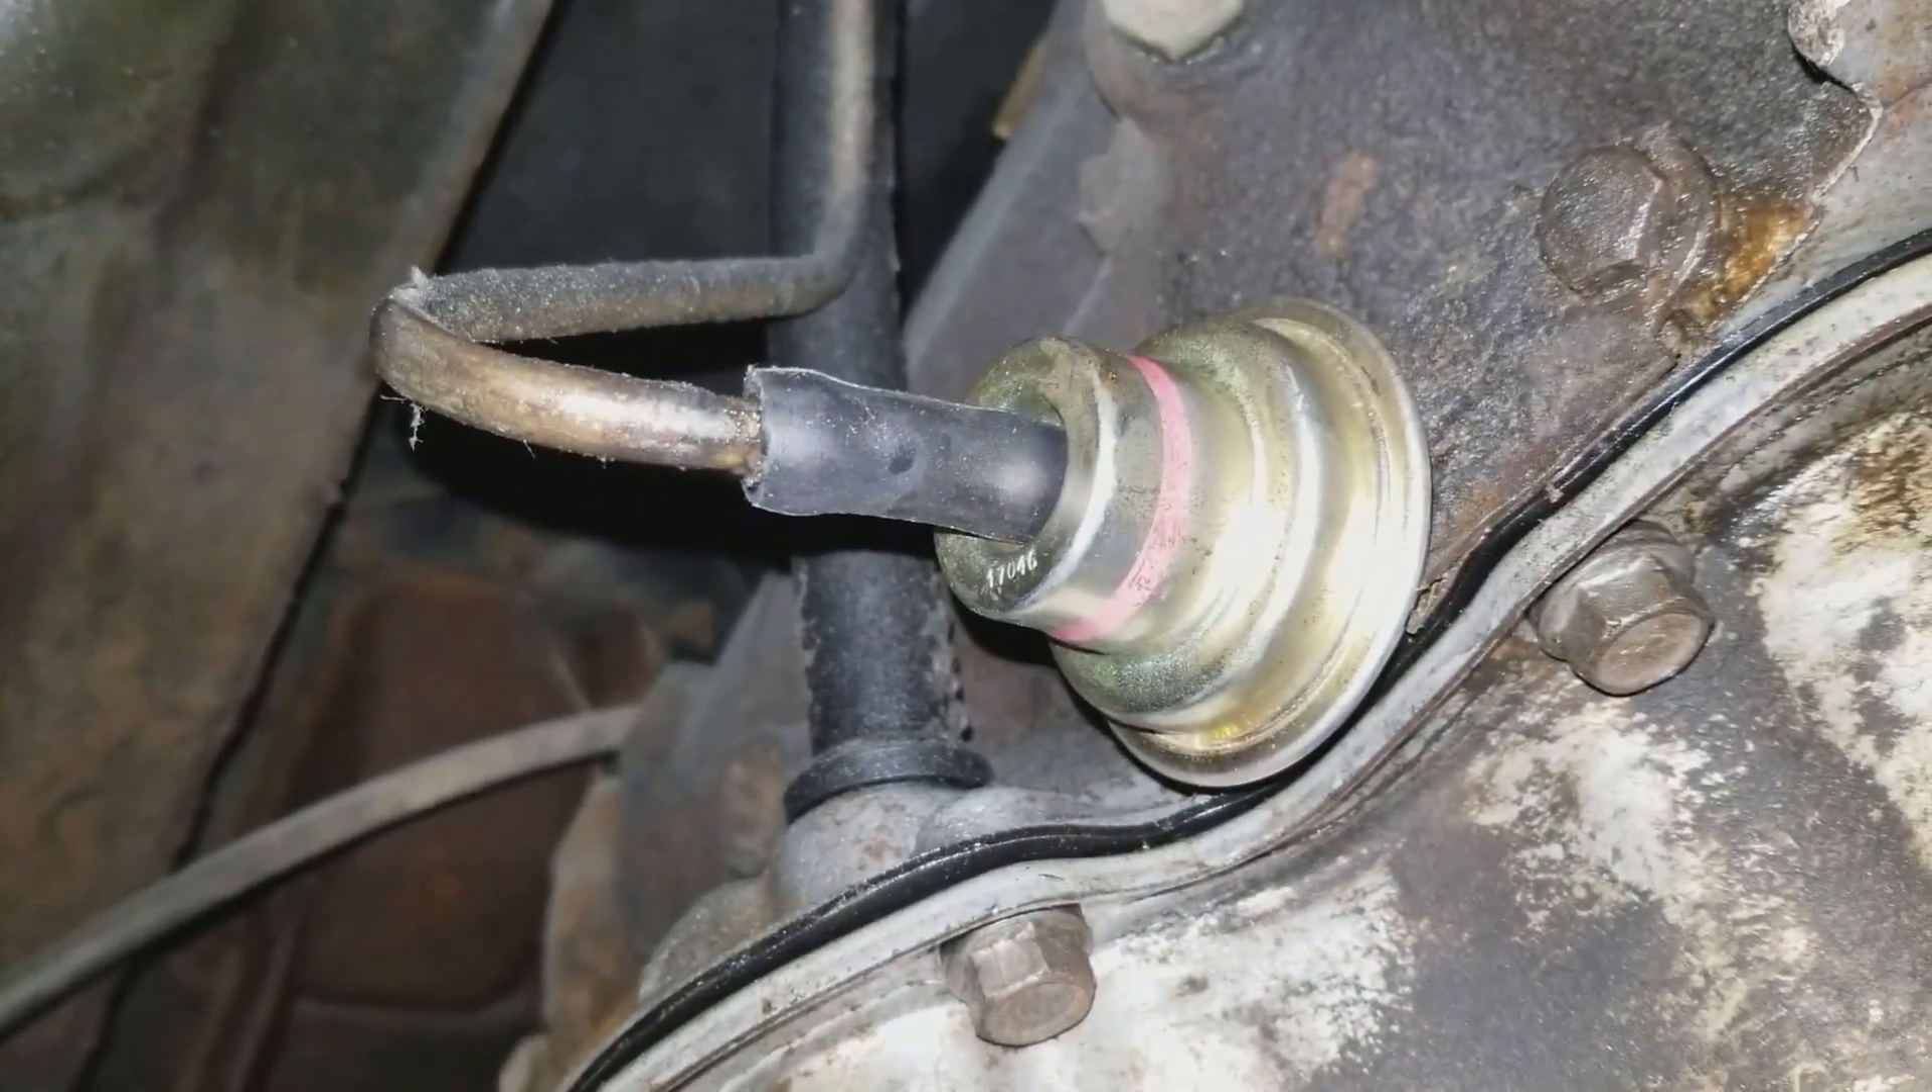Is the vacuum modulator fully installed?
Yes.